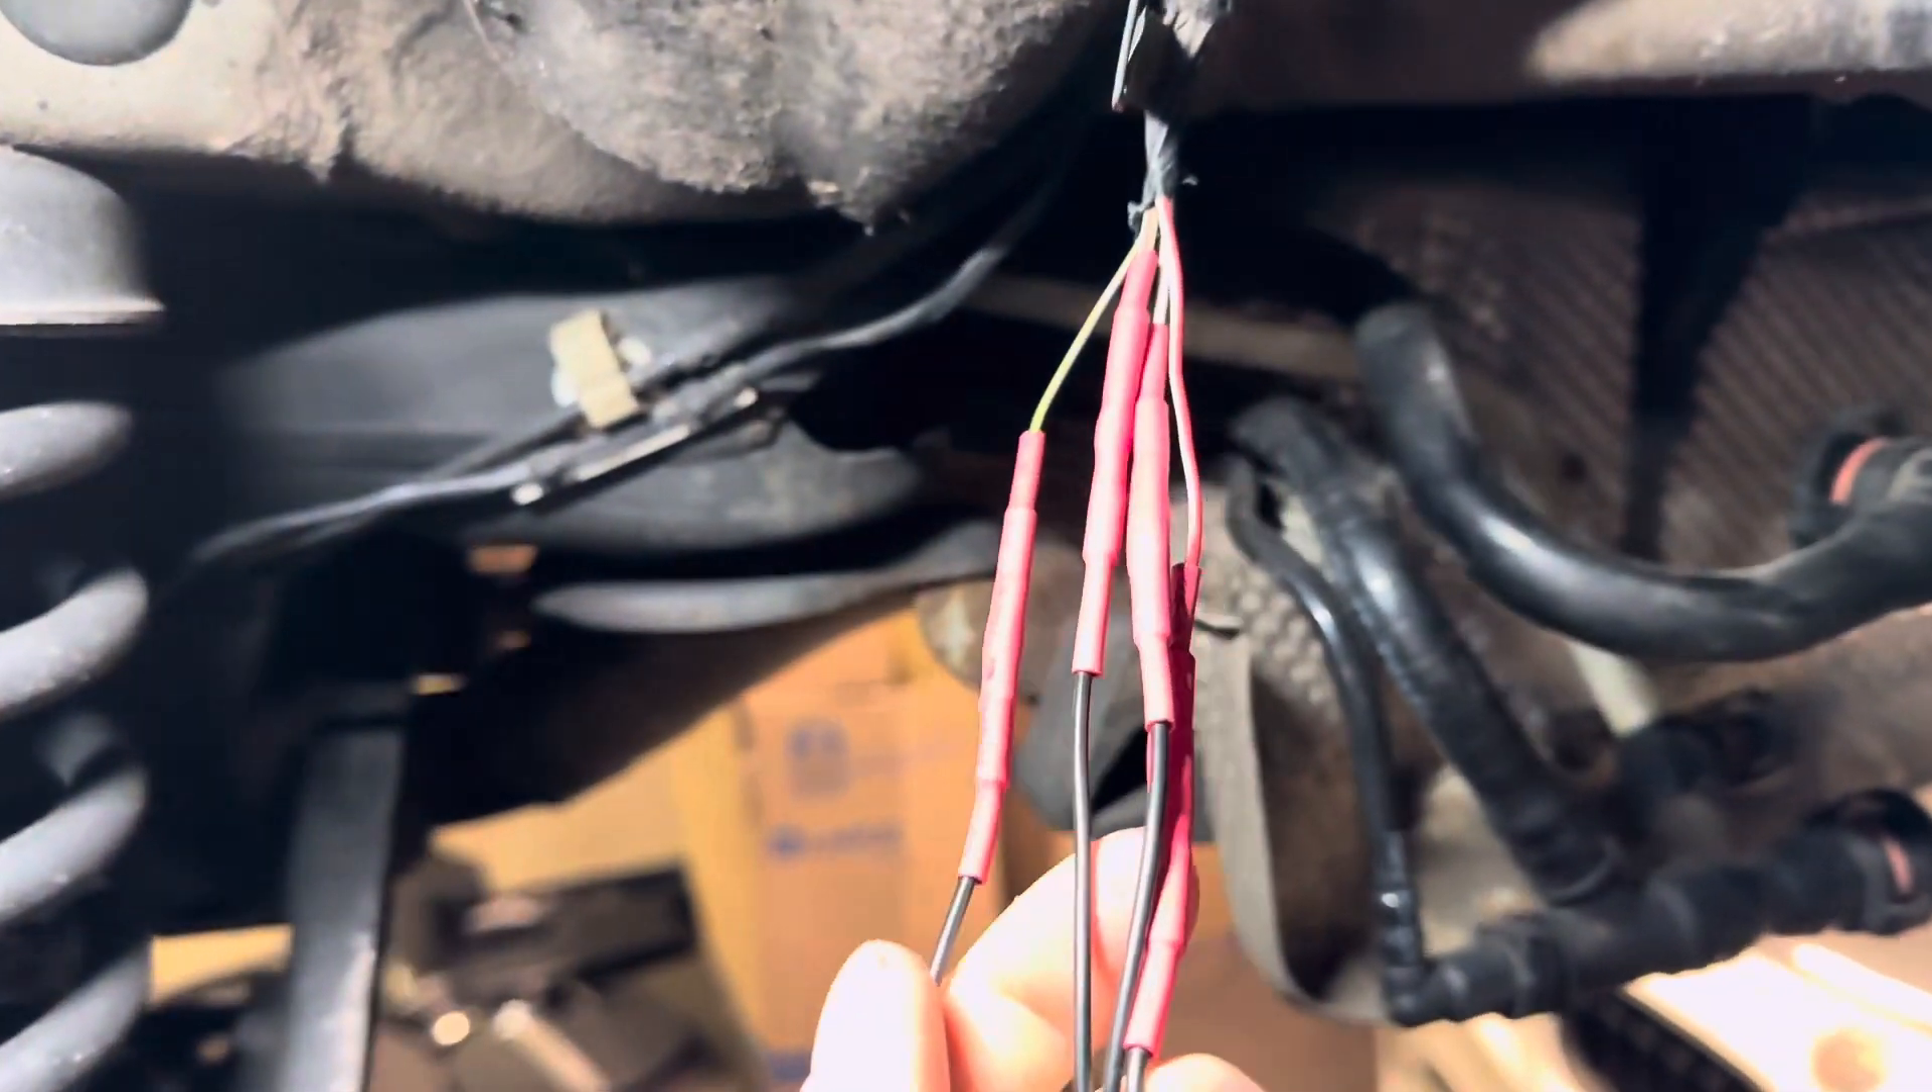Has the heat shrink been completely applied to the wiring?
Yes.